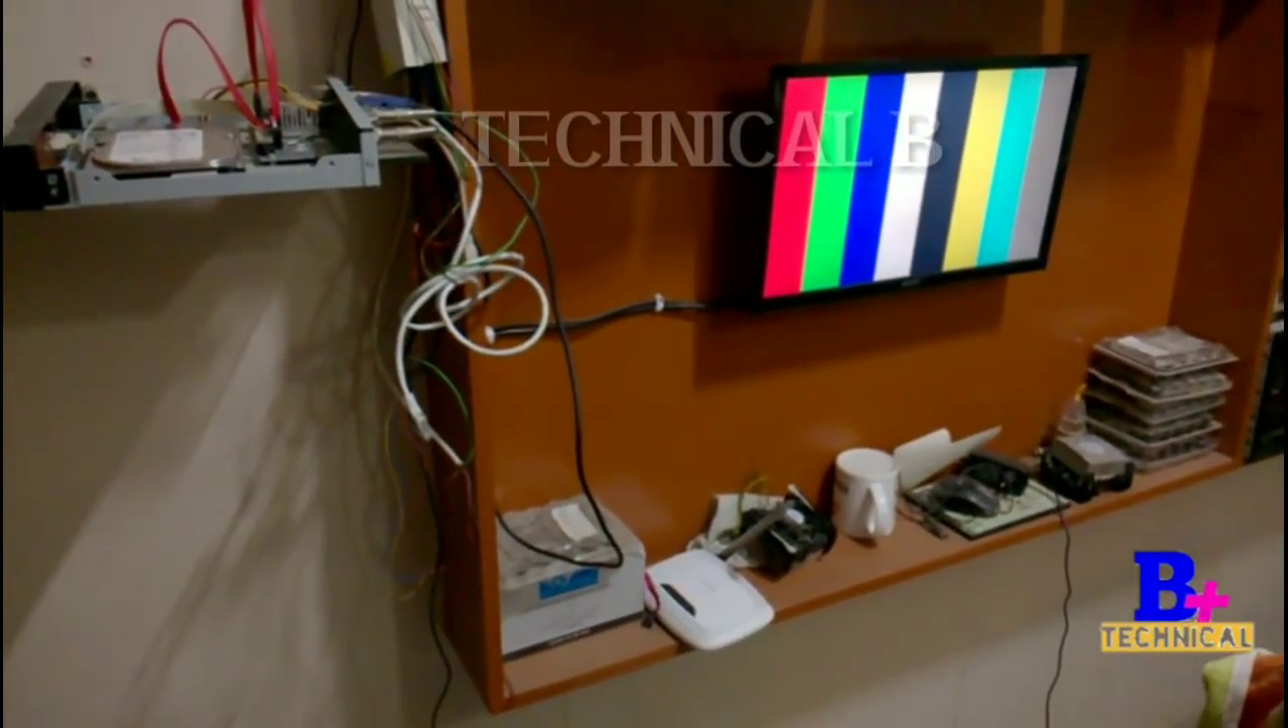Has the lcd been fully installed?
Yes.